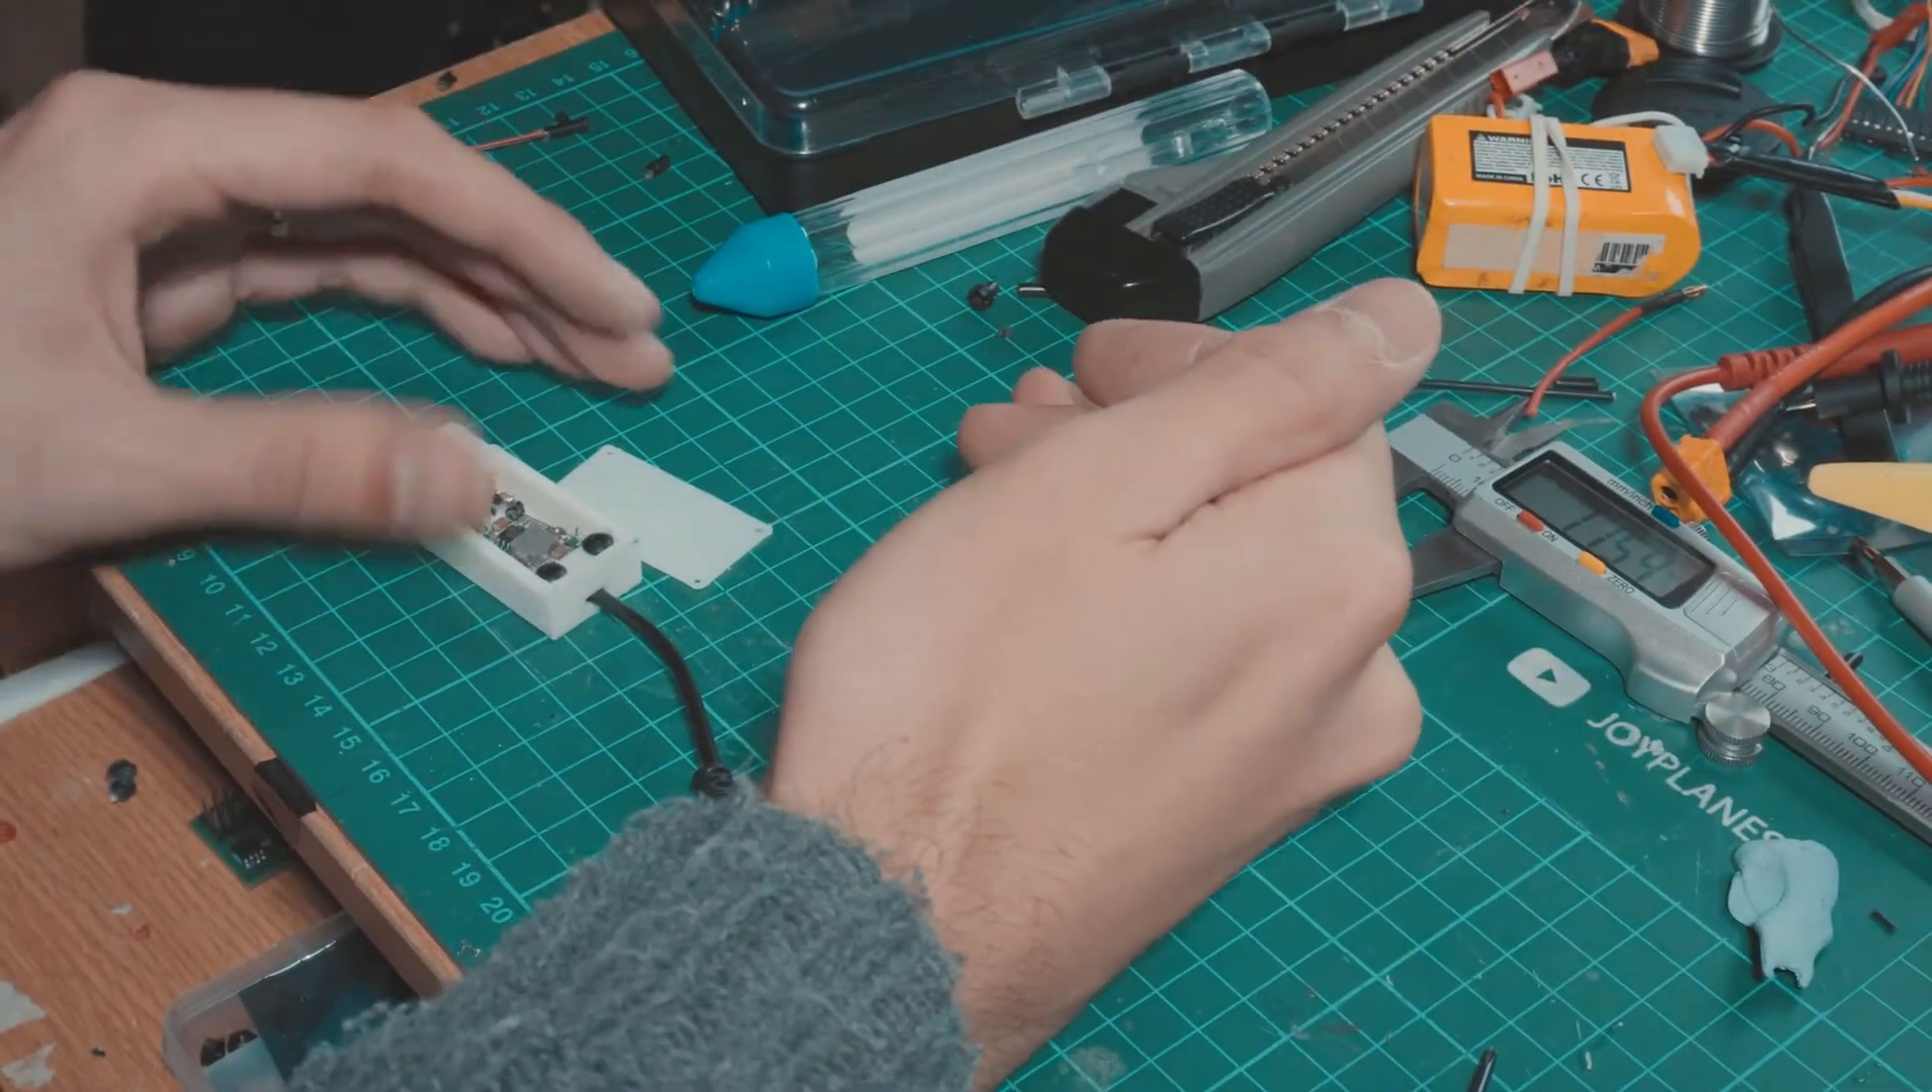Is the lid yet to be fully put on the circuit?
Yes.